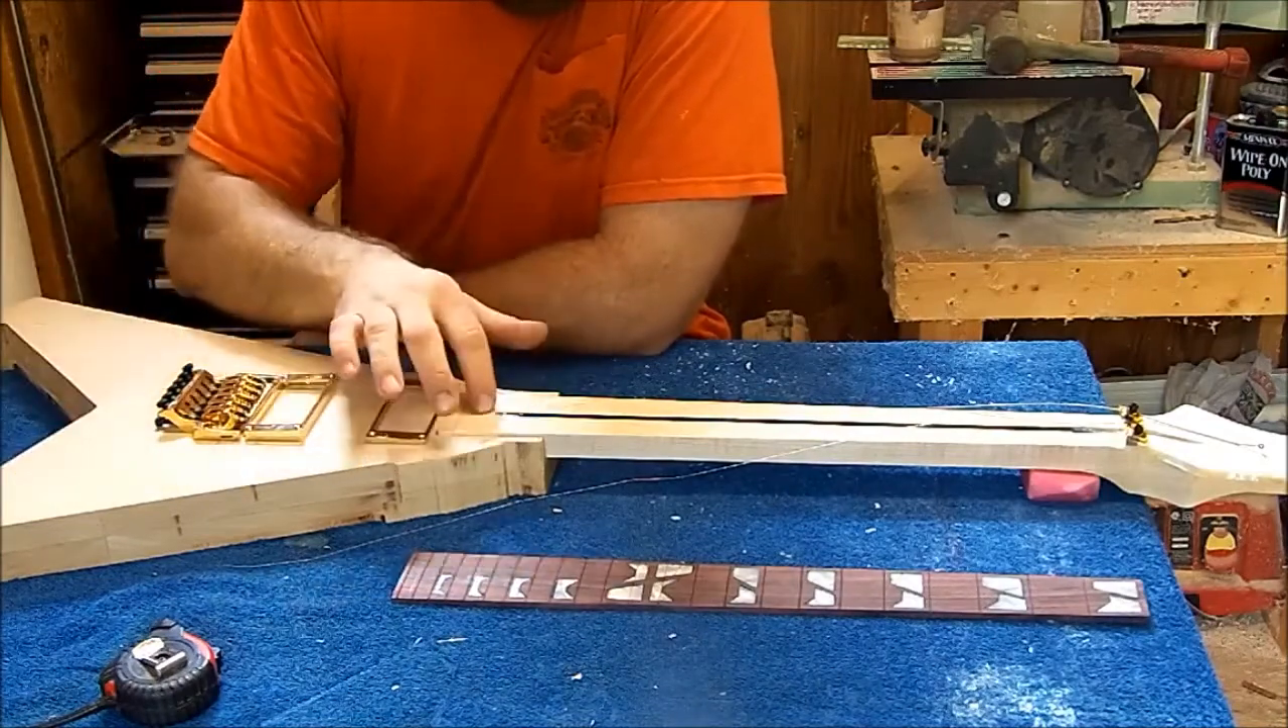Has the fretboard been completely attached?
No.